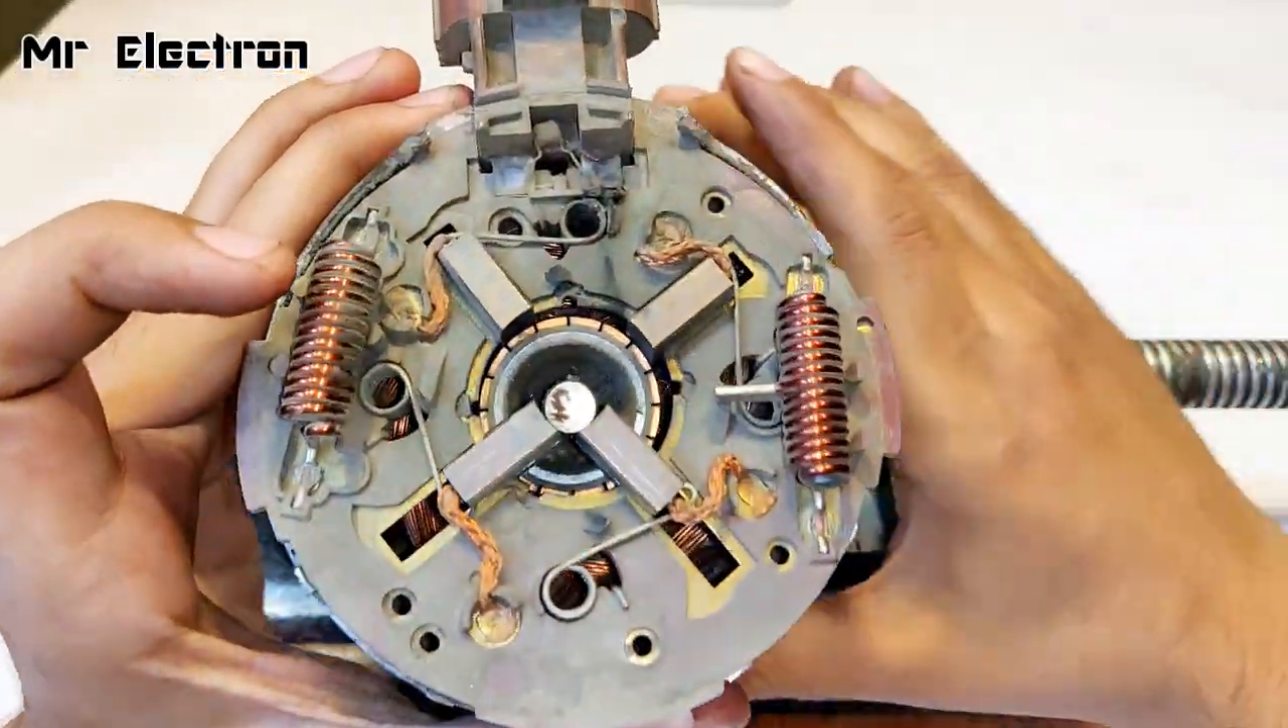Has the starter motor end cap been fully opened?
Yes.